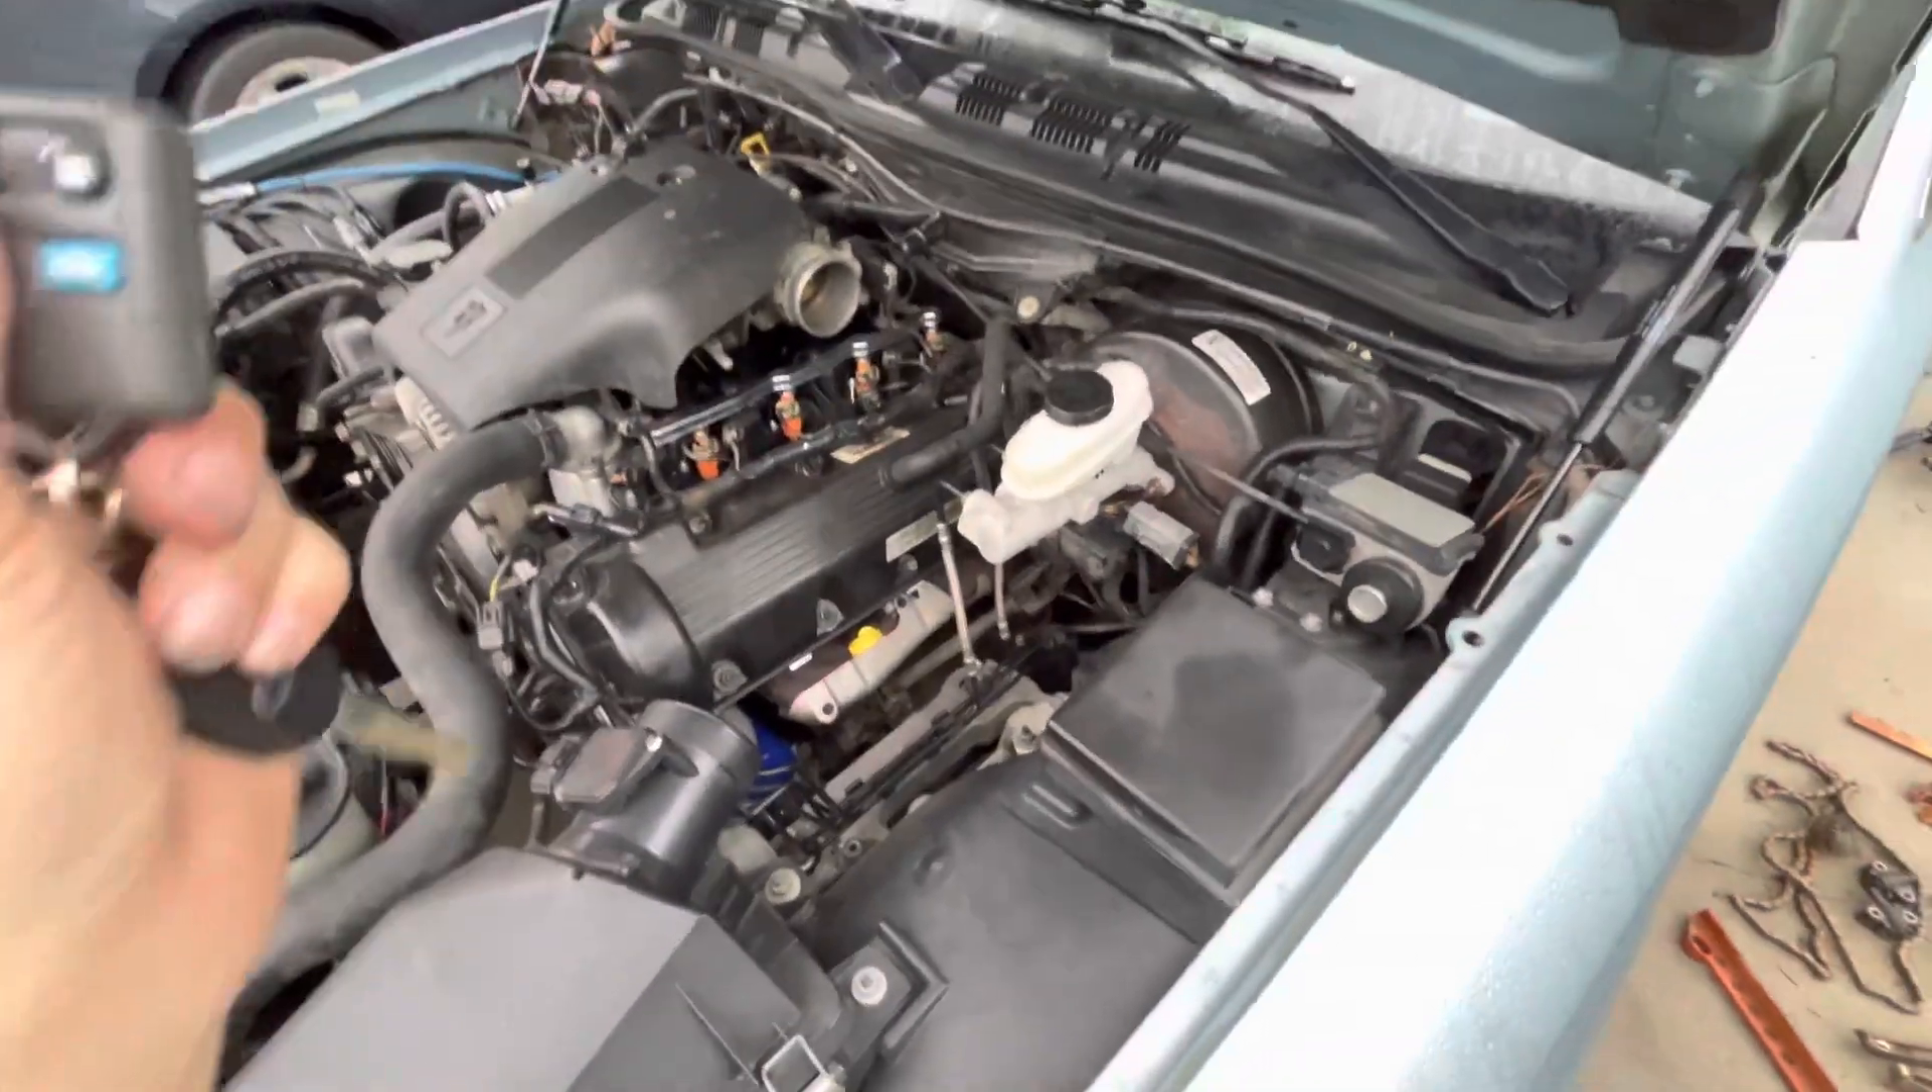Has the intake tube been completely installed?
No.